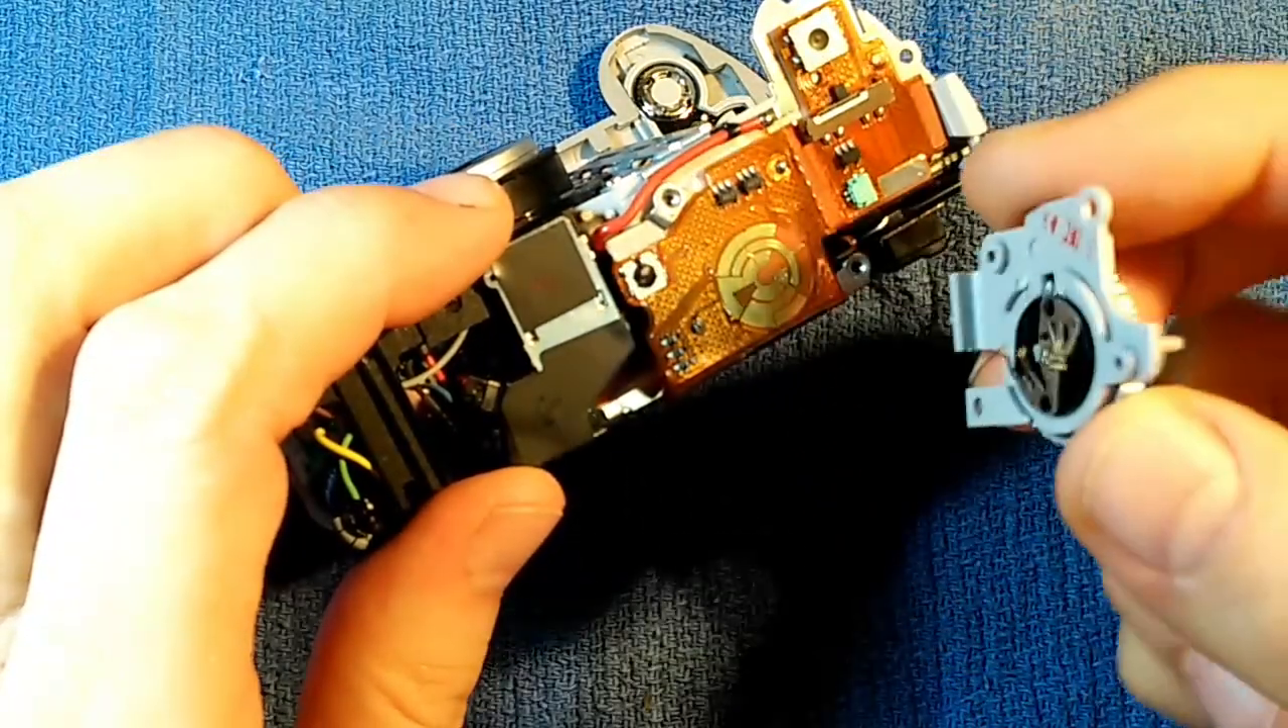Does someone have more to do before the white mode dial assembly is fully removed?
No.